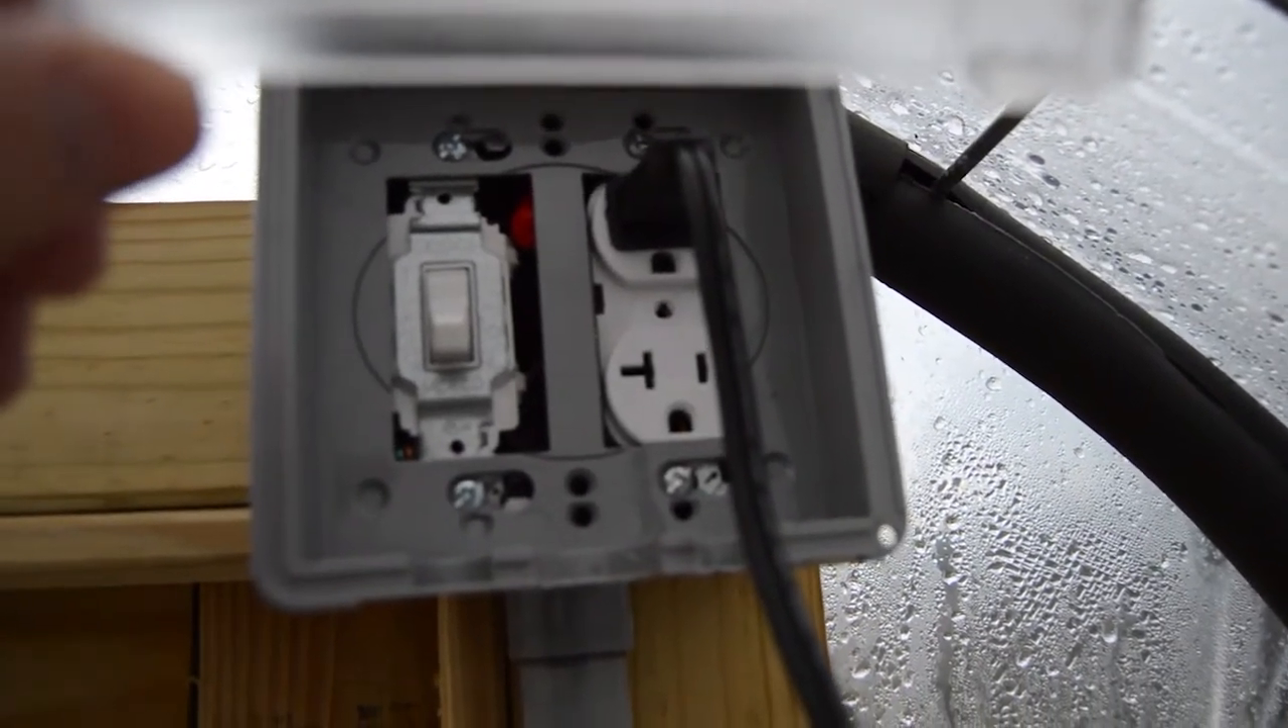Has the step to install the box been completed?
Yes.